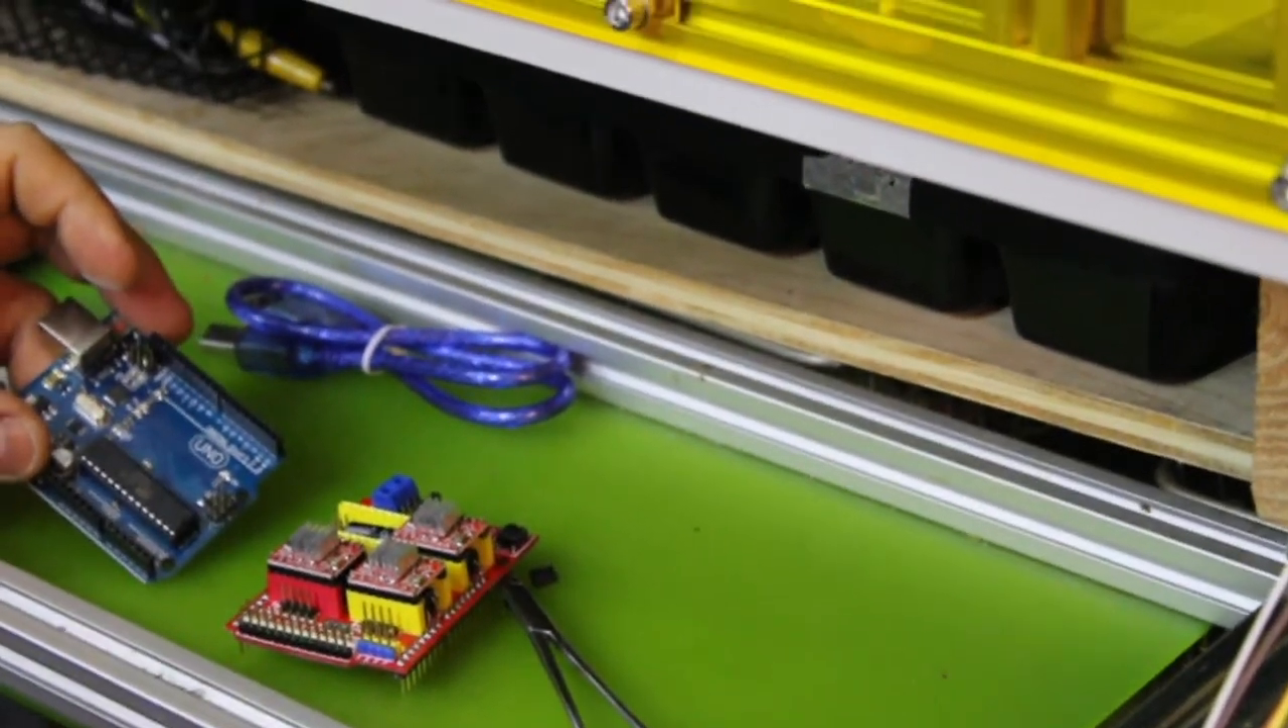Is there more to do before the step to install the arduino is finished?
Yes.